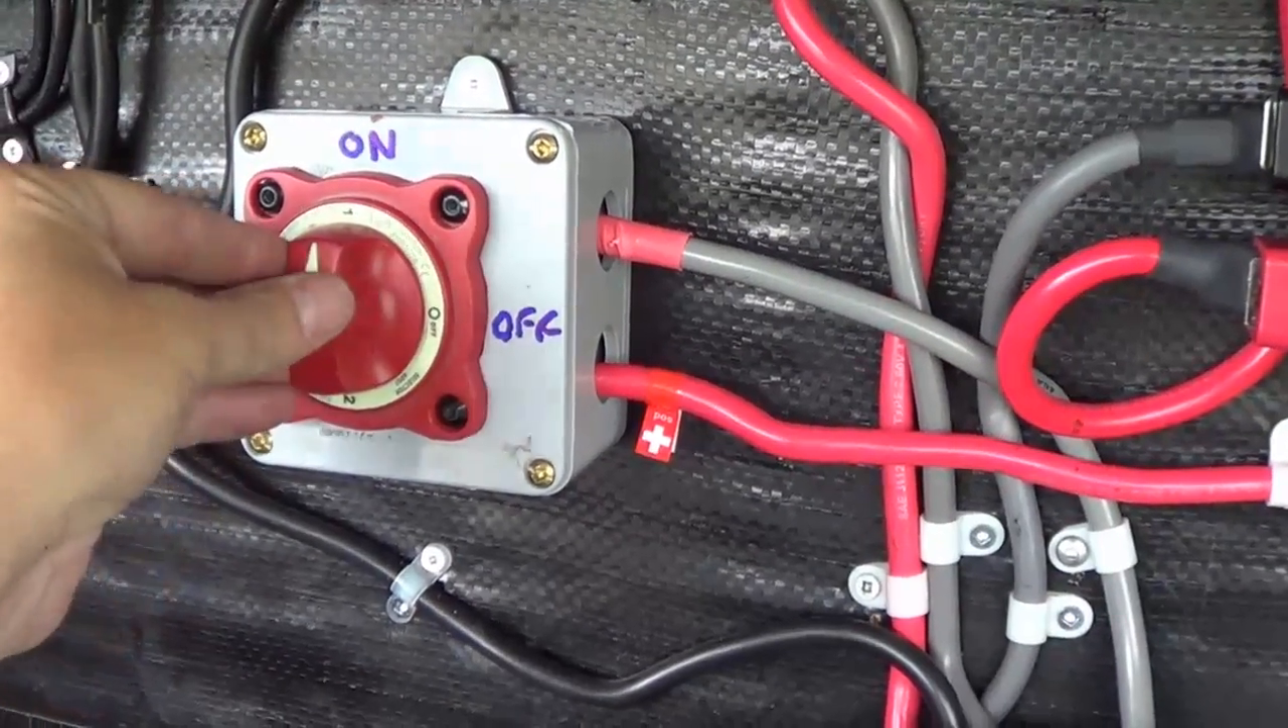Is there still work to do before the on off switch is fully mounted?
No.